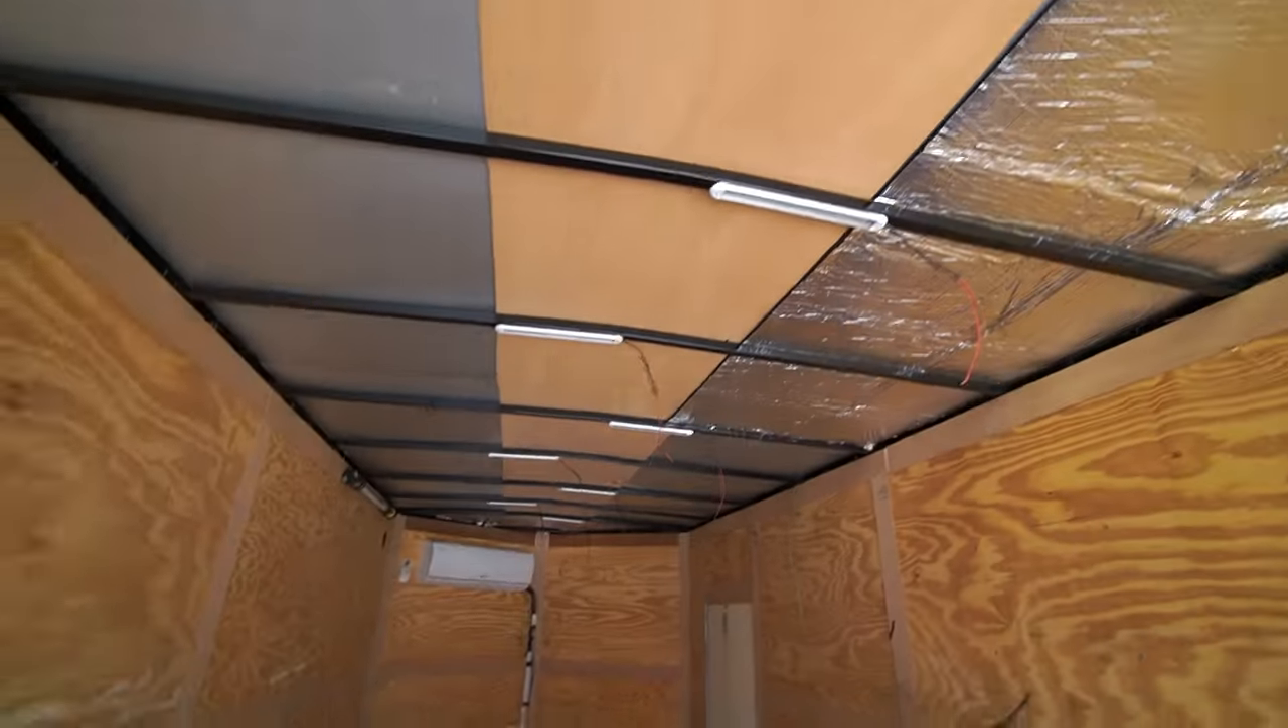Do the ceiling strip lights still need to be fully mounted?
No.